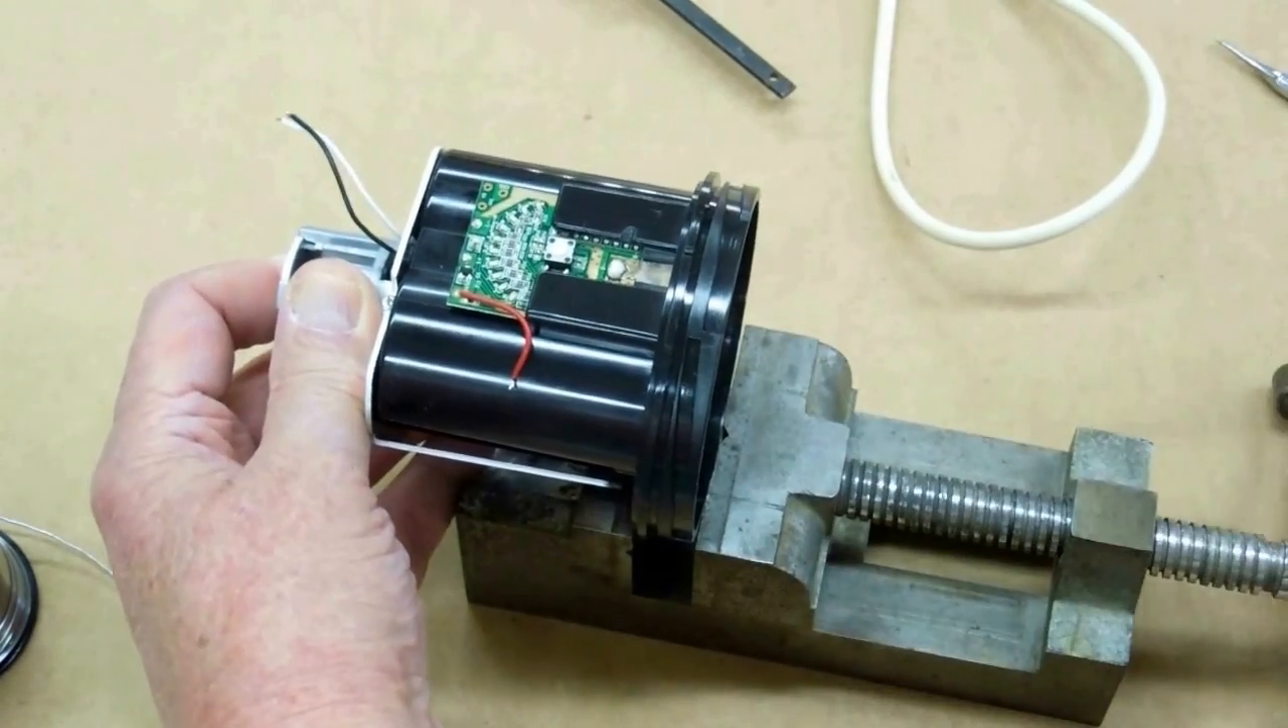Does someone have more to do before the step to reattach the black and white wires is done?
Yes.